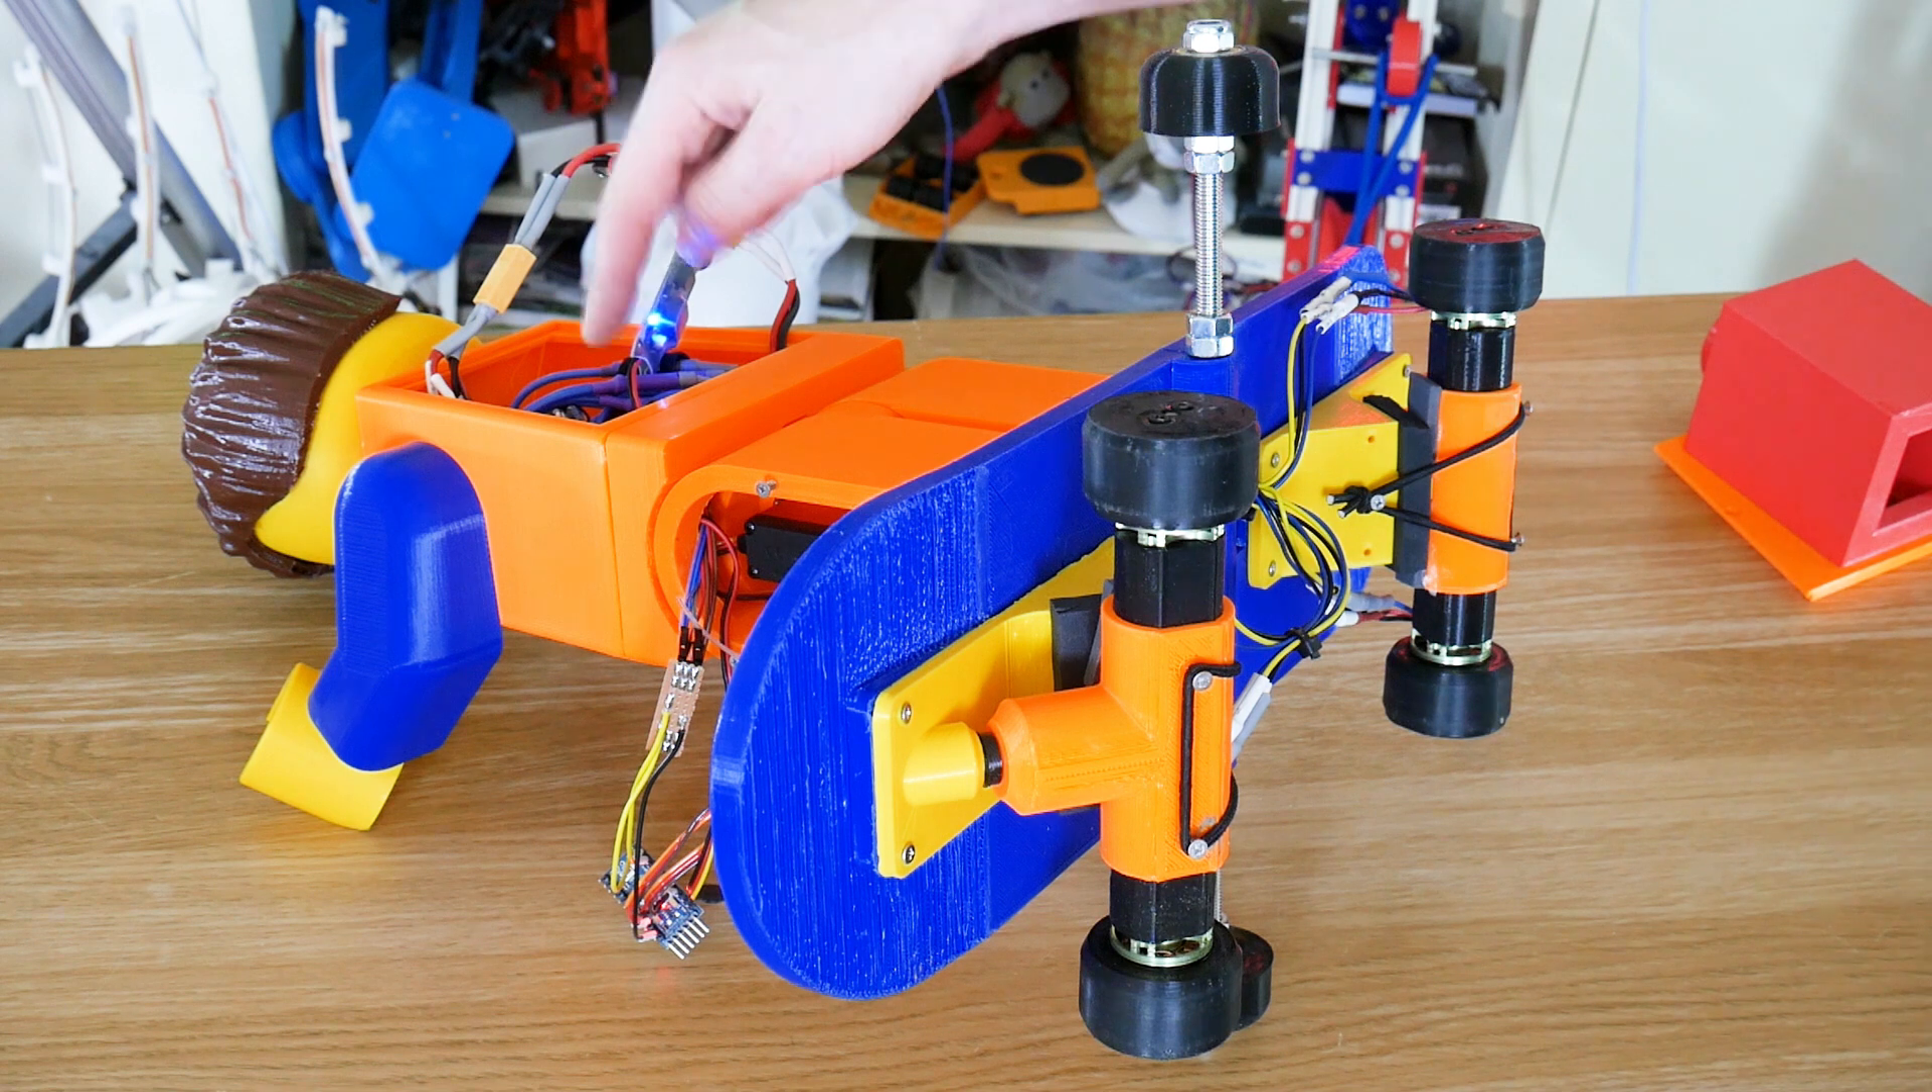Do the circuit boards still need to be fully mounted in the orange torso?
Yes.